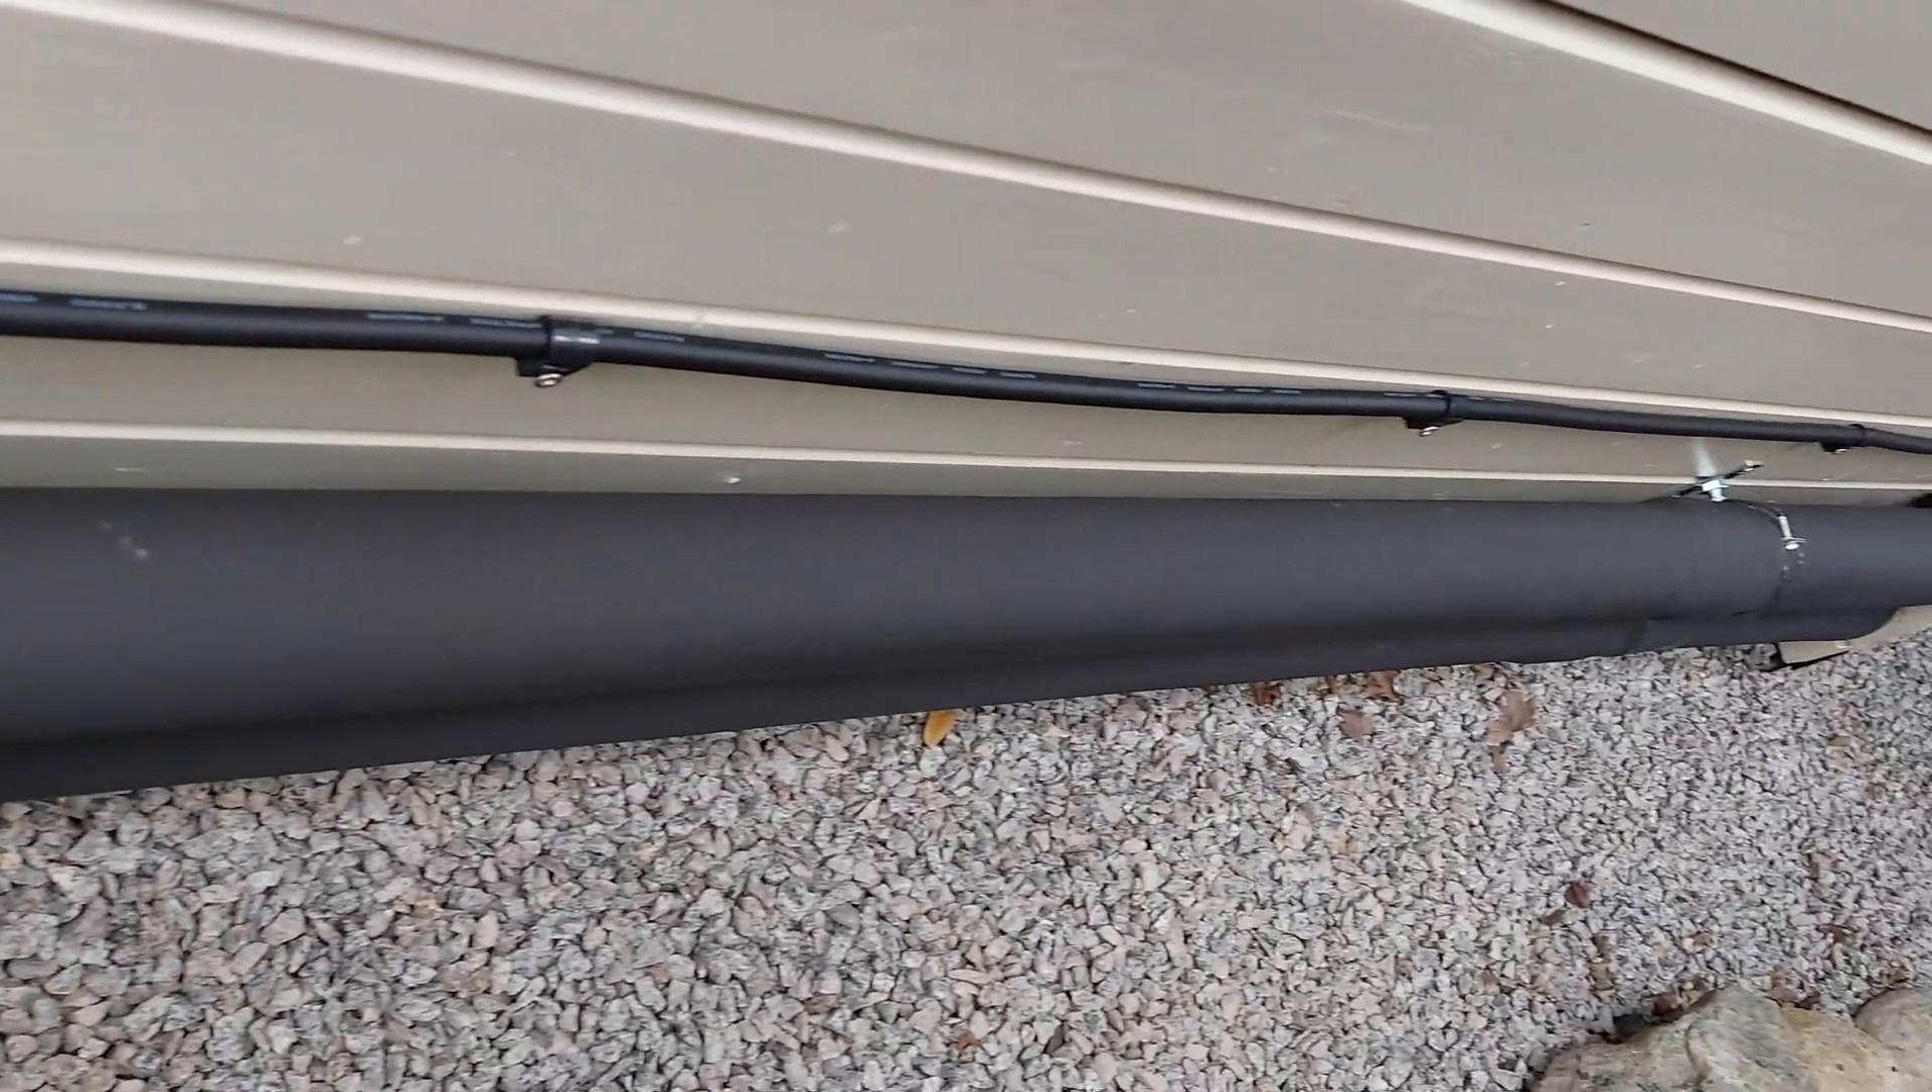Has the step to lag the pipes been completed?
Yes.